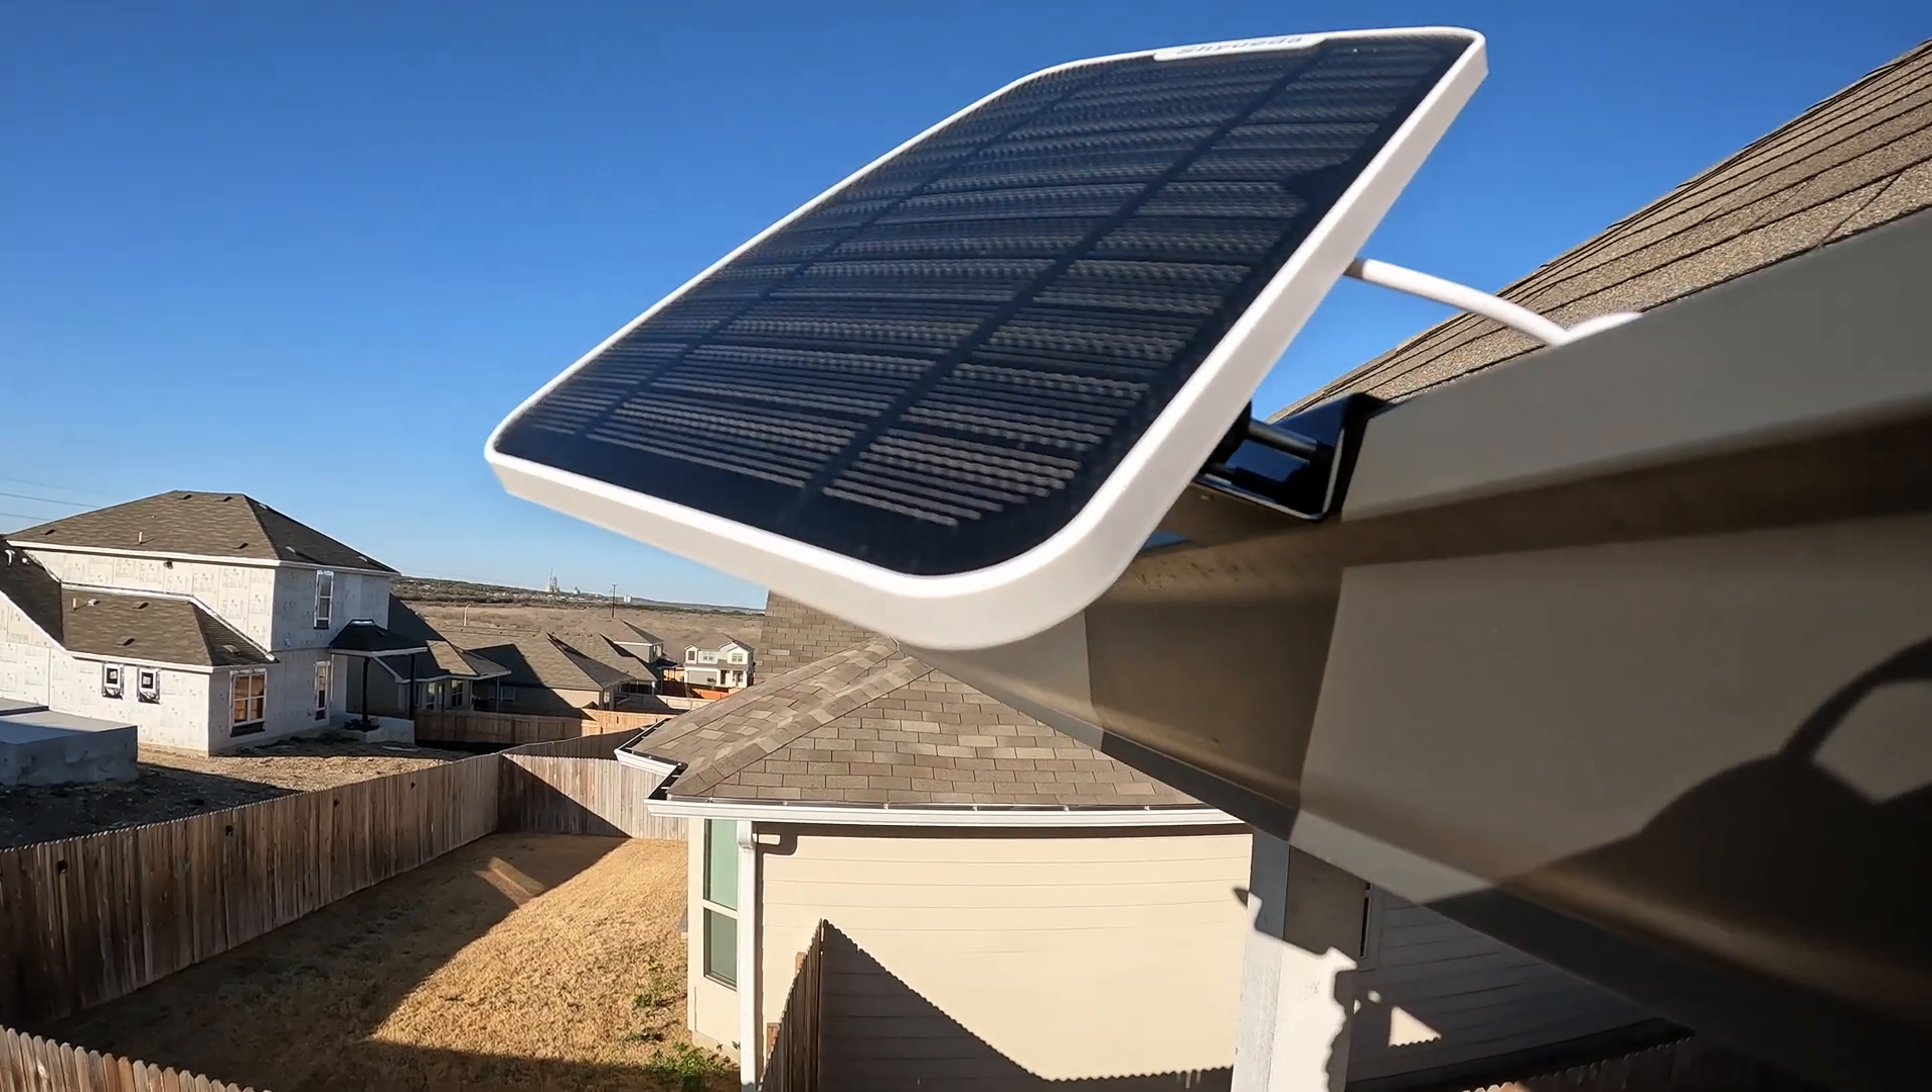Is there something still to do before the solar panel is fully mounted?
No.